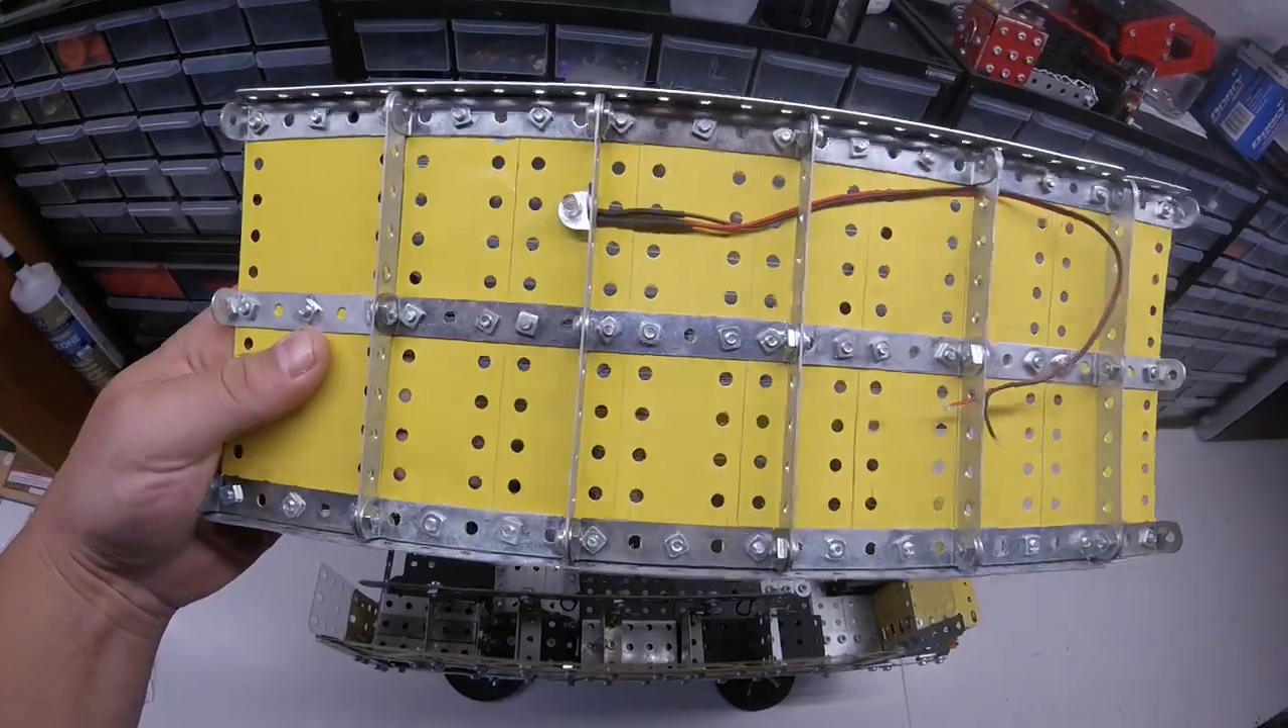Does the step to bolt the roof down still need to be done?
Yes.